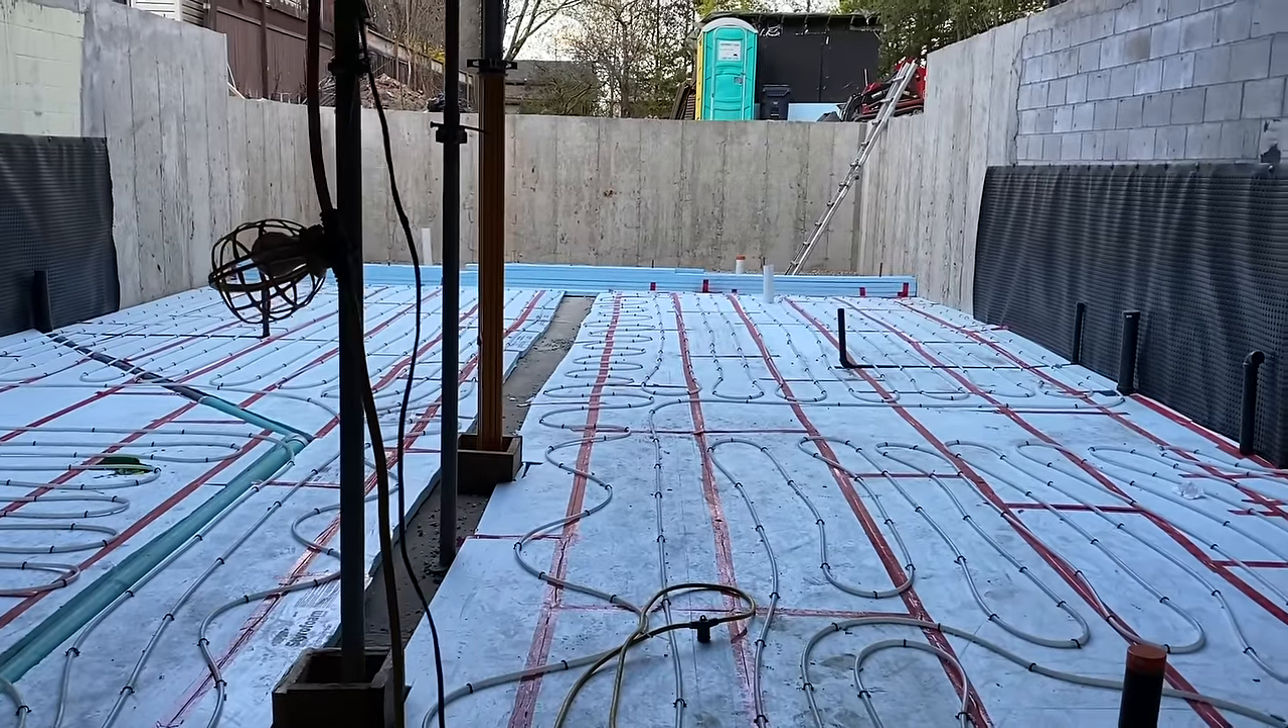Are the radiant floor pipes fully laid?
Yes.